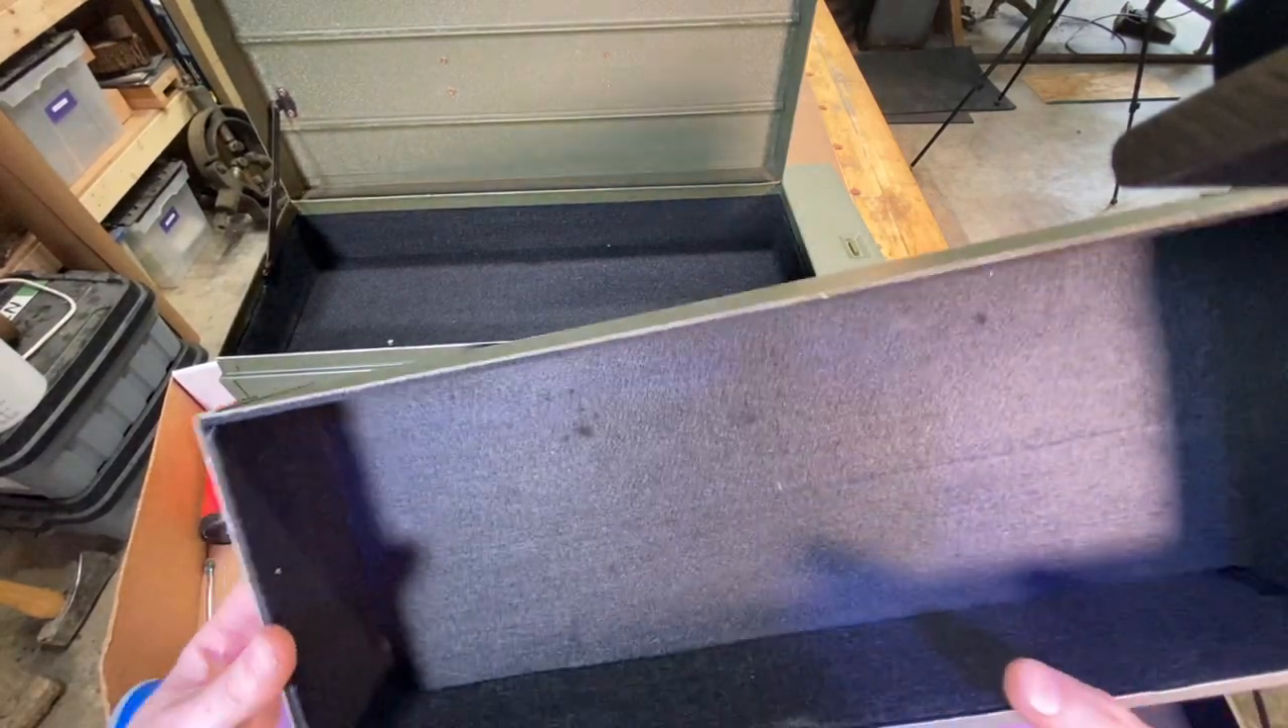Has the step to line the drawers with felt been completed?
Yes.